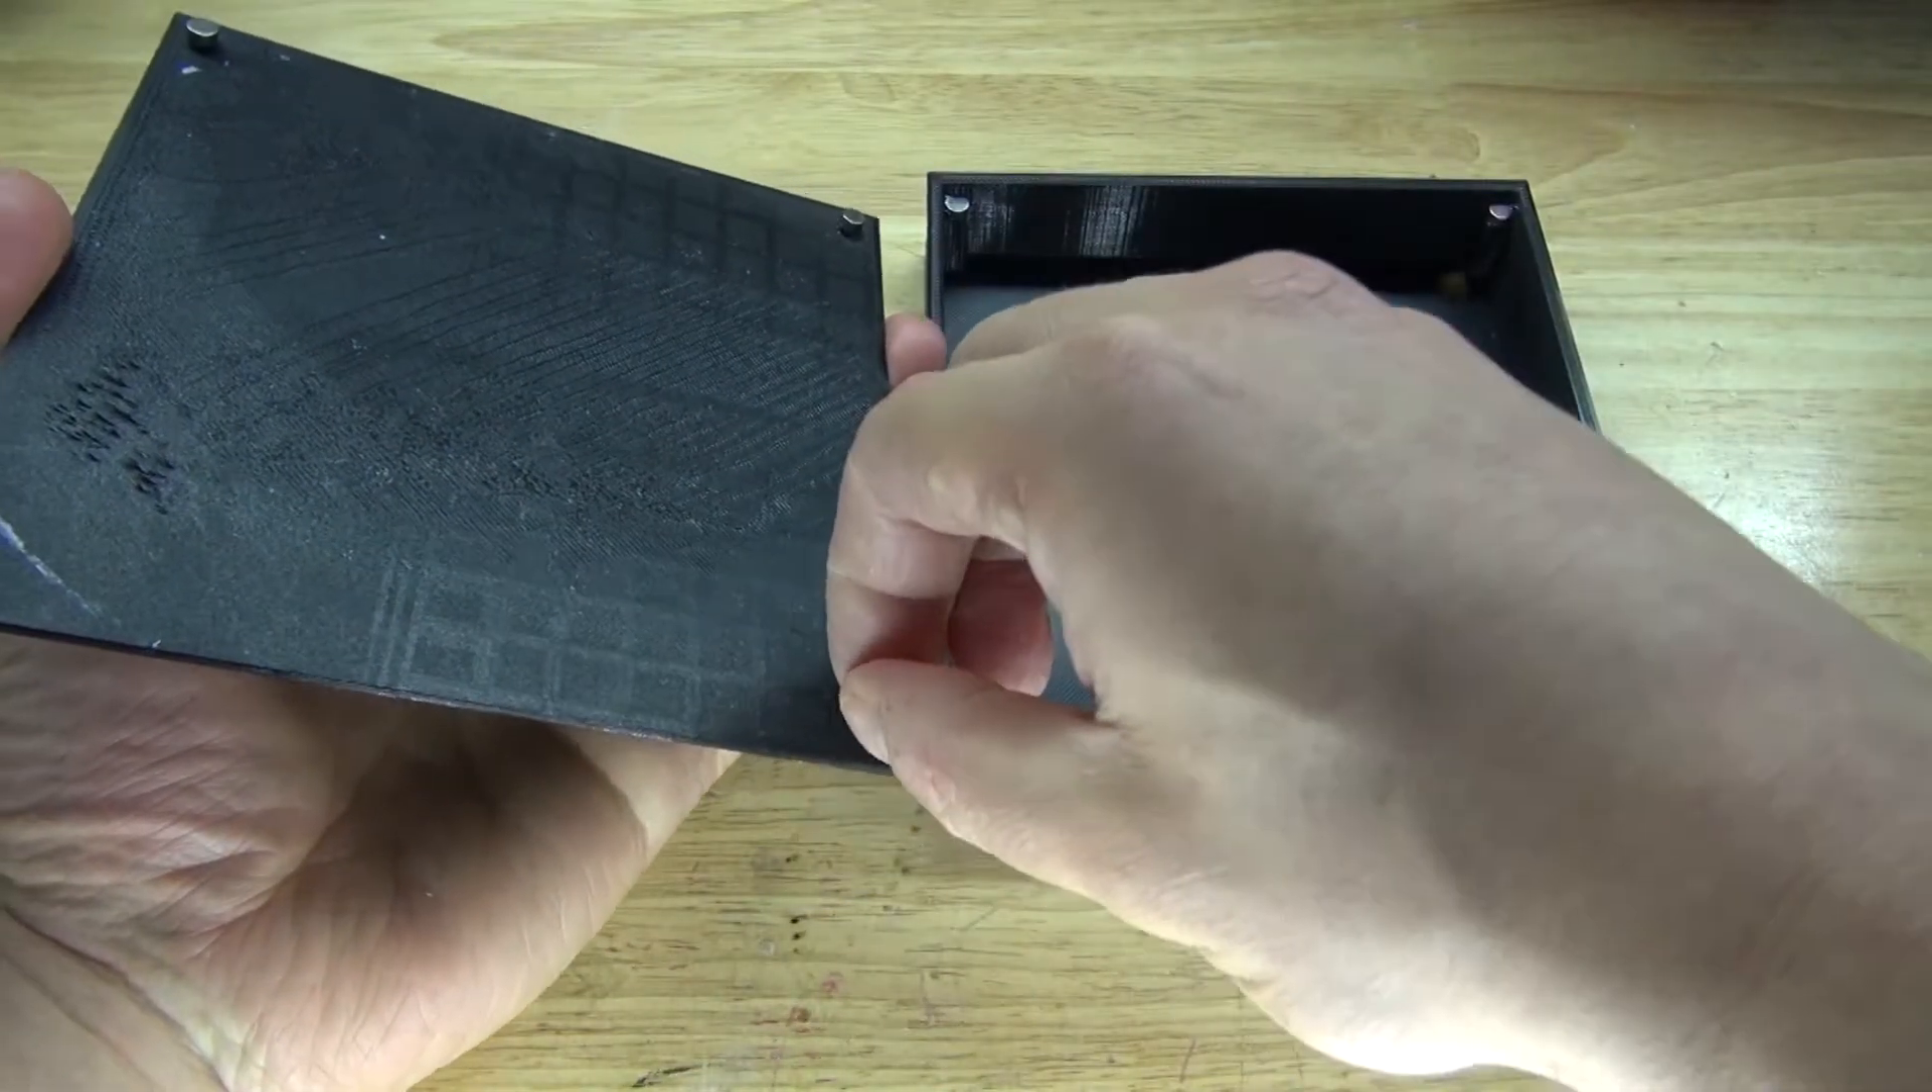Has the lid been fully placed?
No.